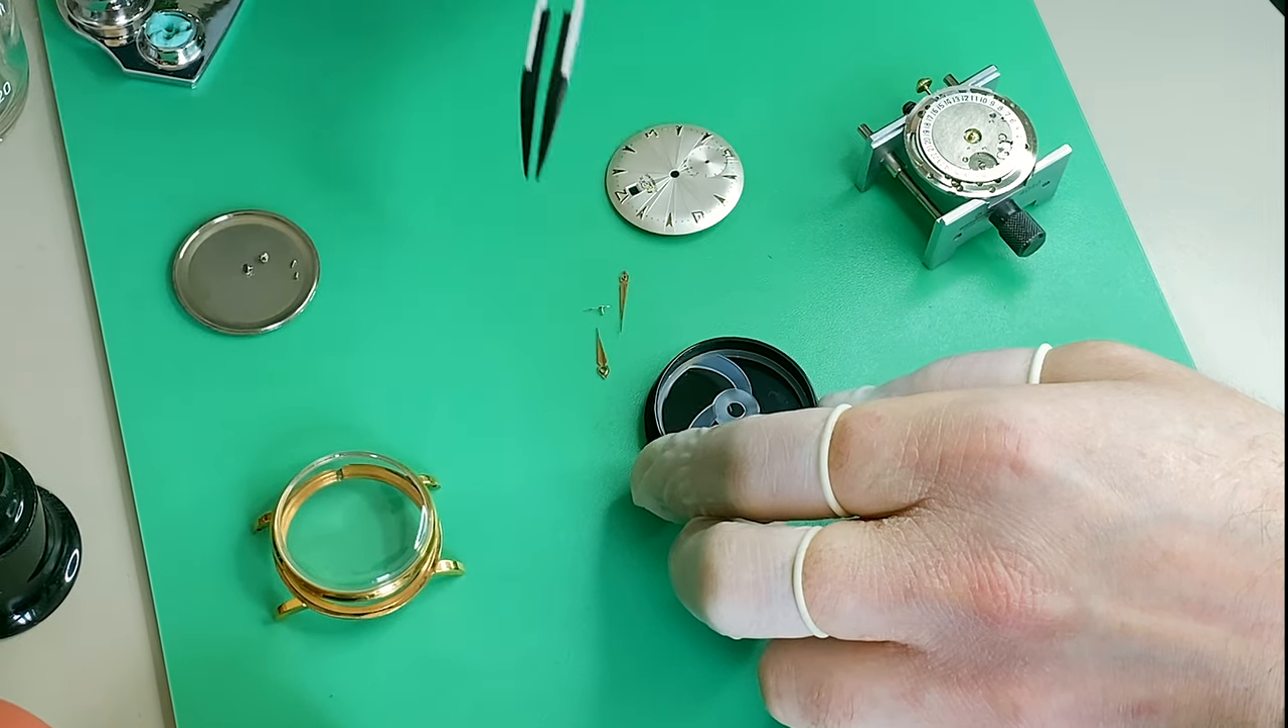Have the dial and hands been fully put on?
No.